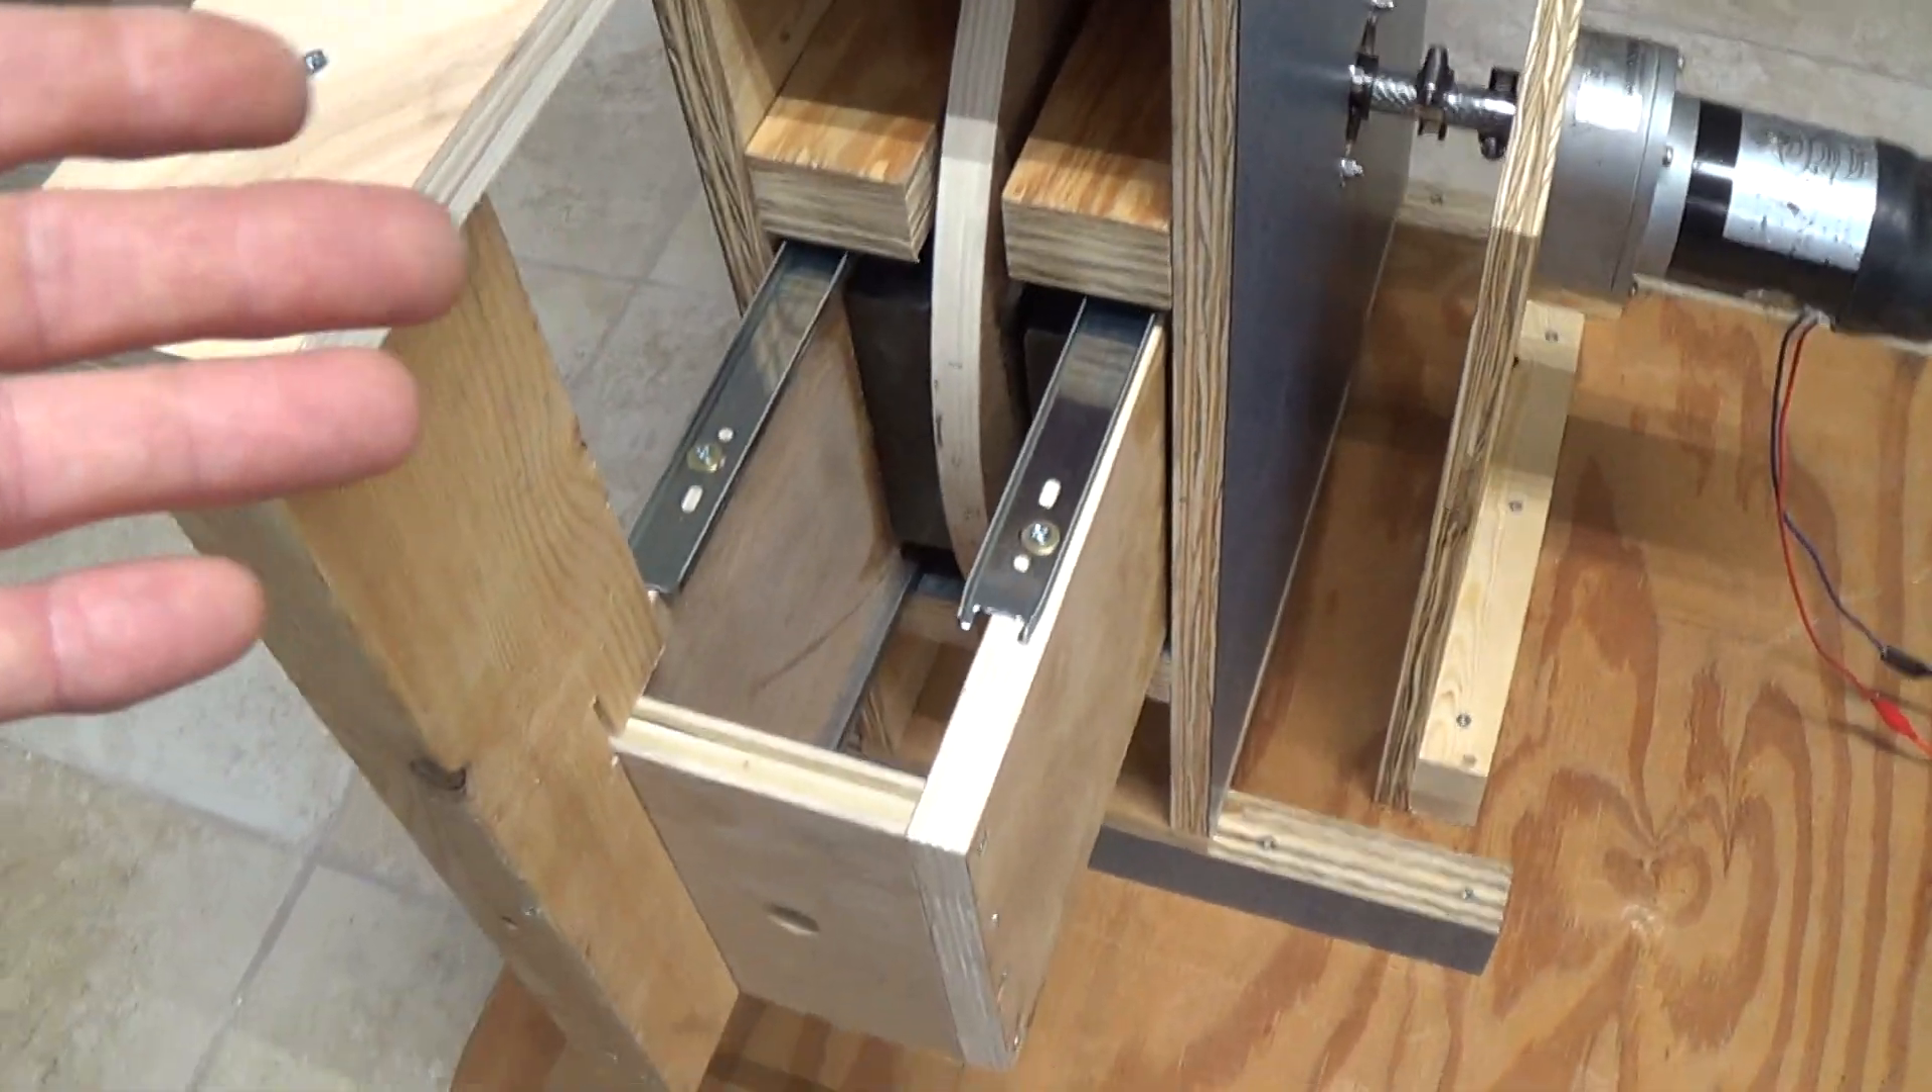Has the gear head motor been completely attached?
Yes.